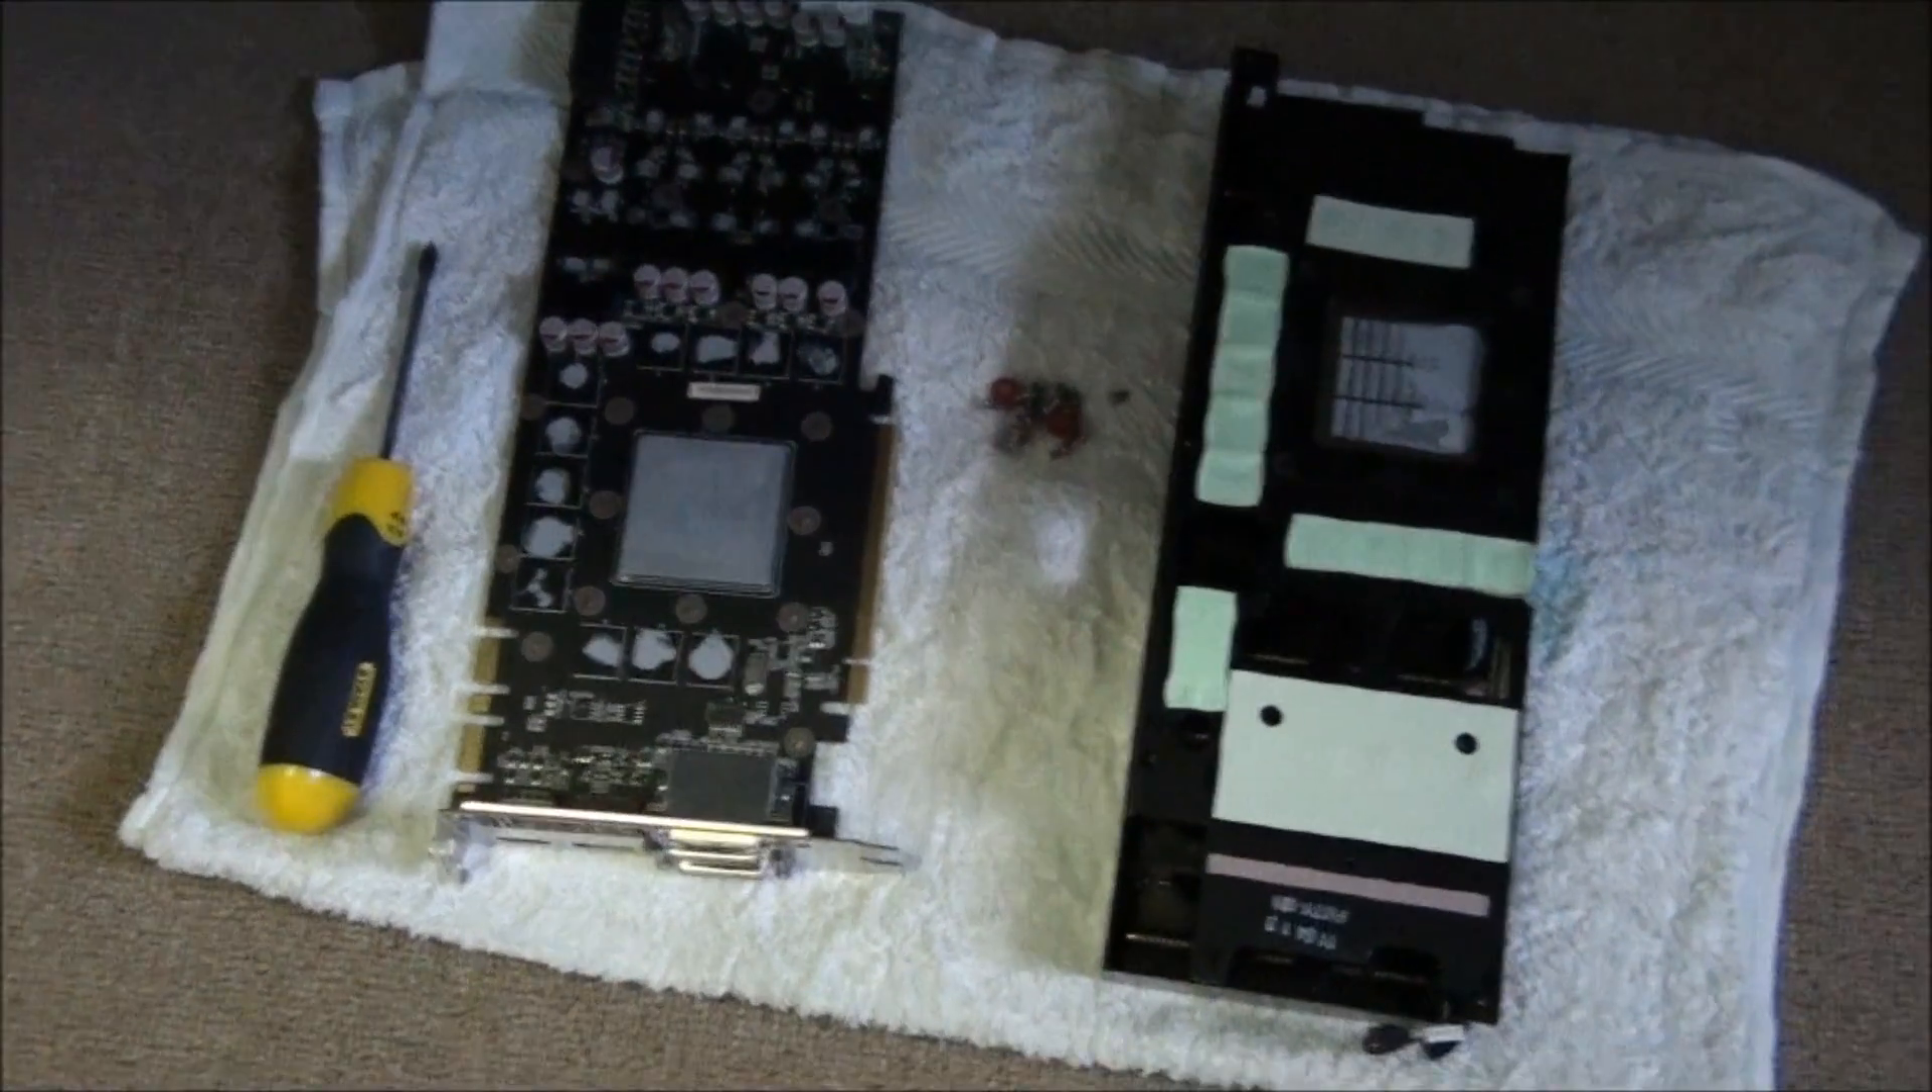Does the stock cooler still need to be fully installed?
Yes.